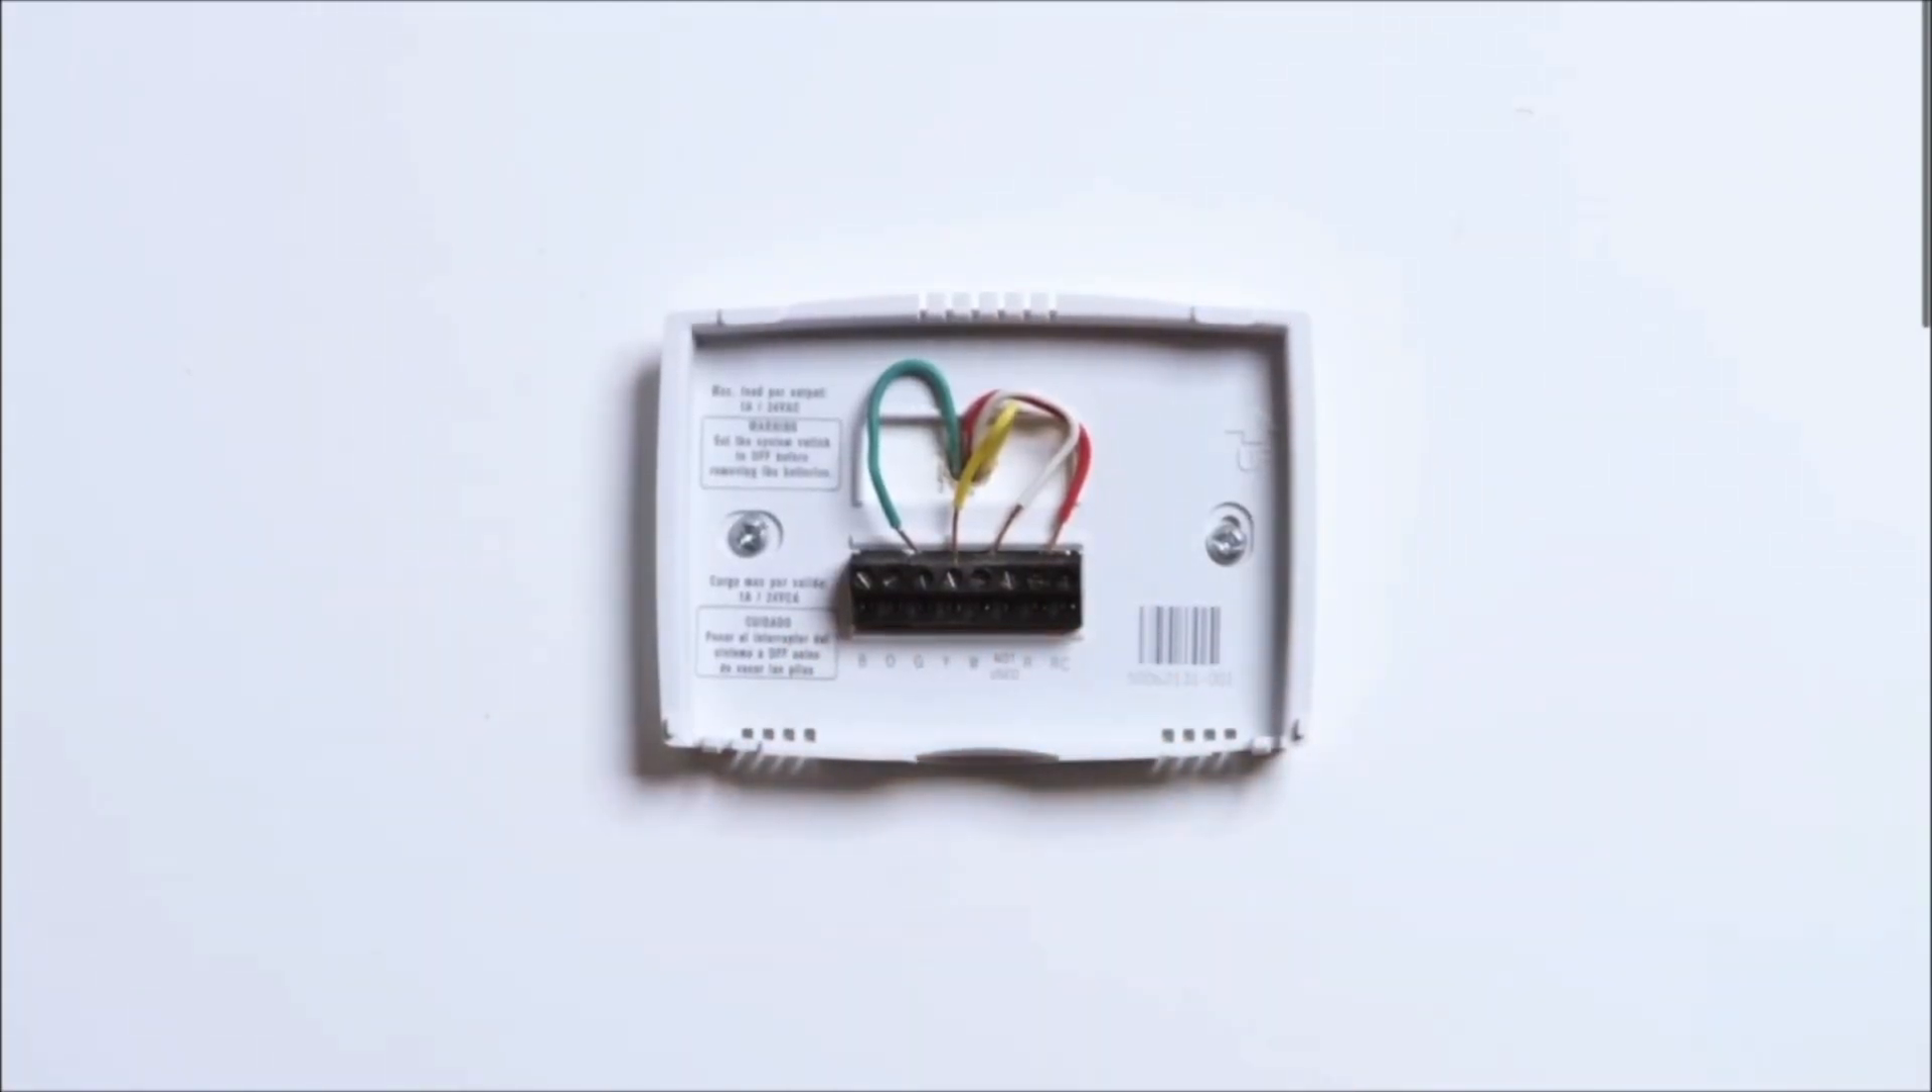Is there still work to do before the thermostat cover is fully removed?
No.